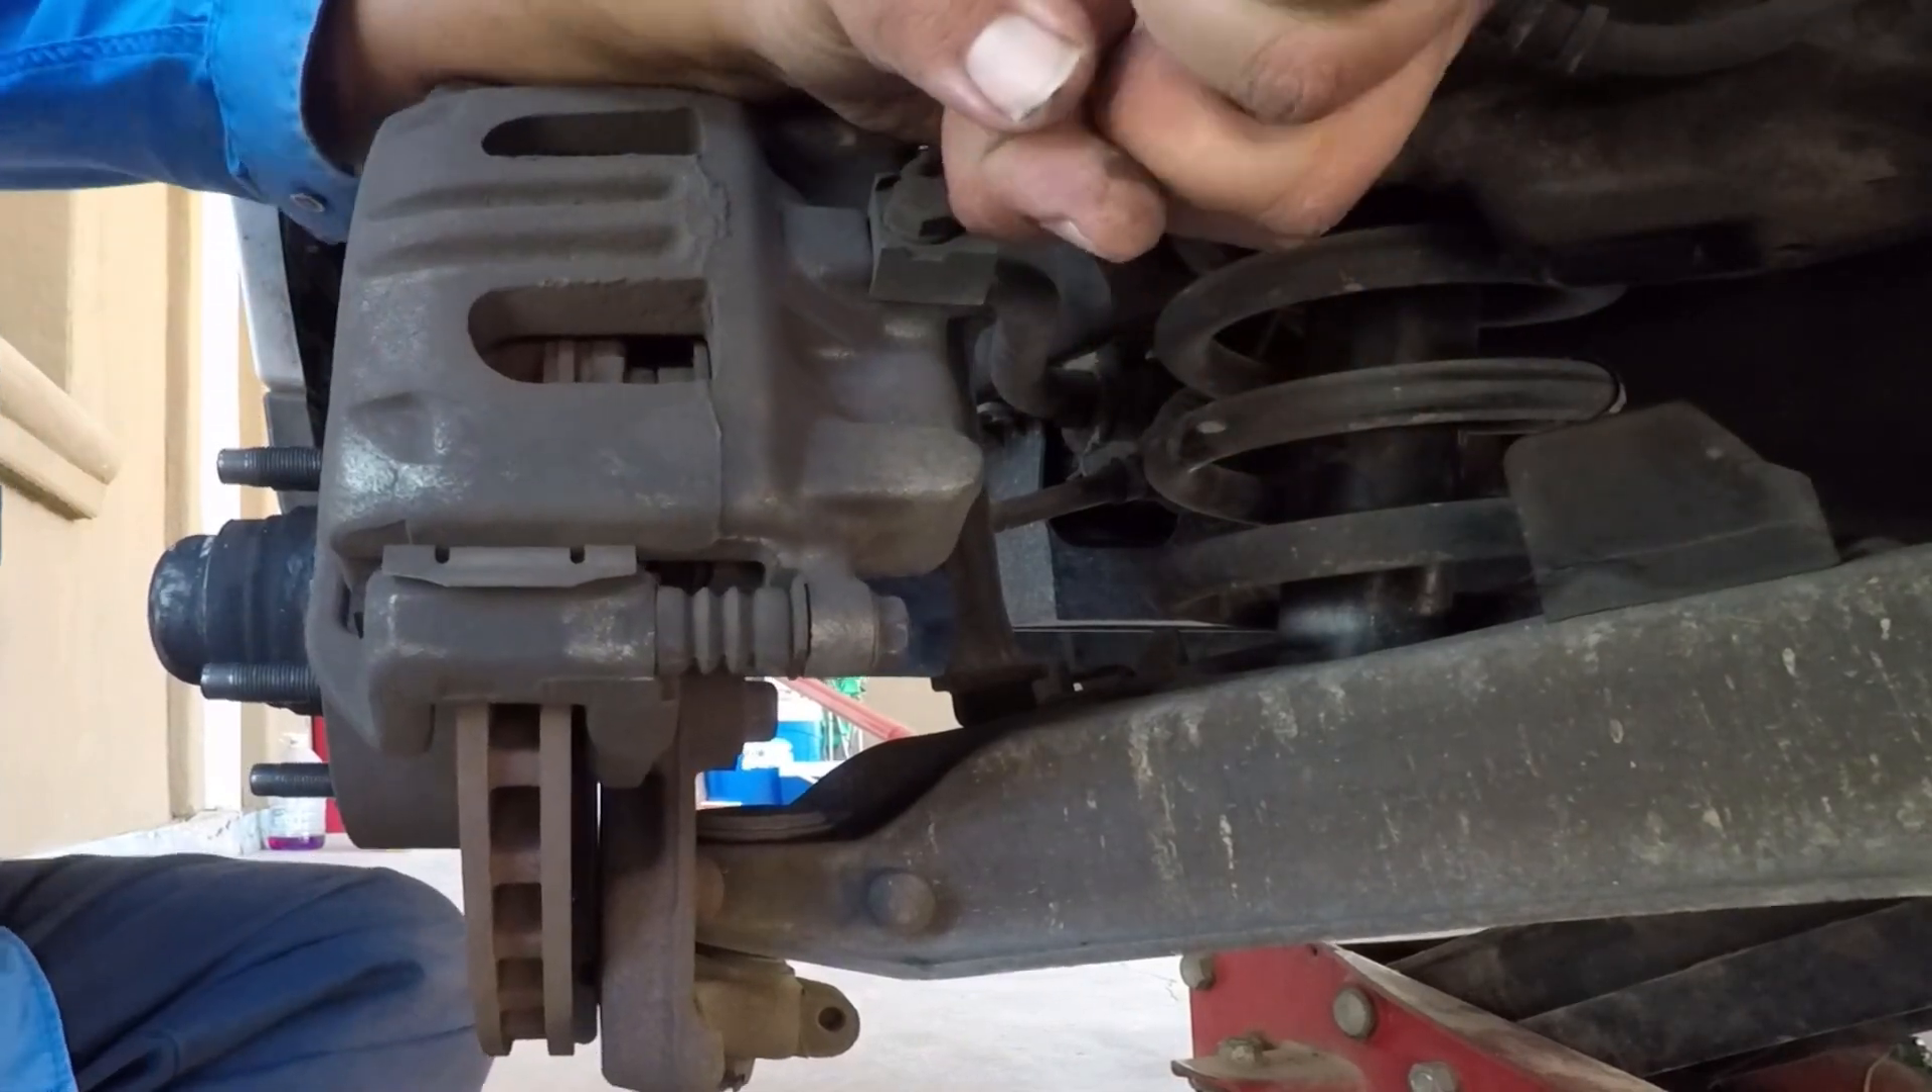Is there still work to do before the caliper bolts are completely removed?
Yes.